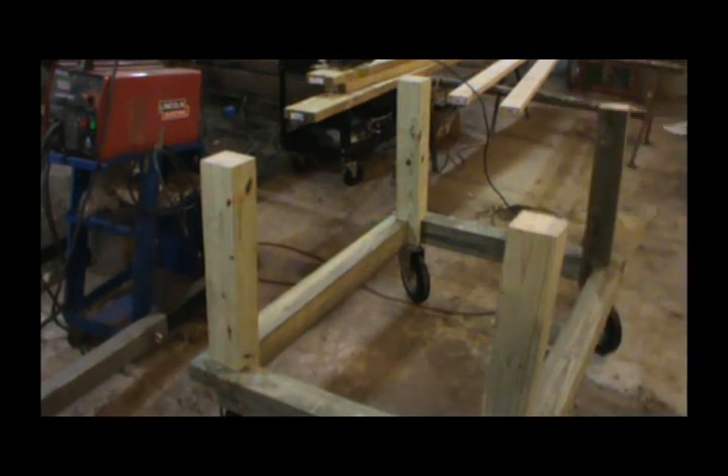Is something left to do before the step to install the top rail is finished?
Yes.